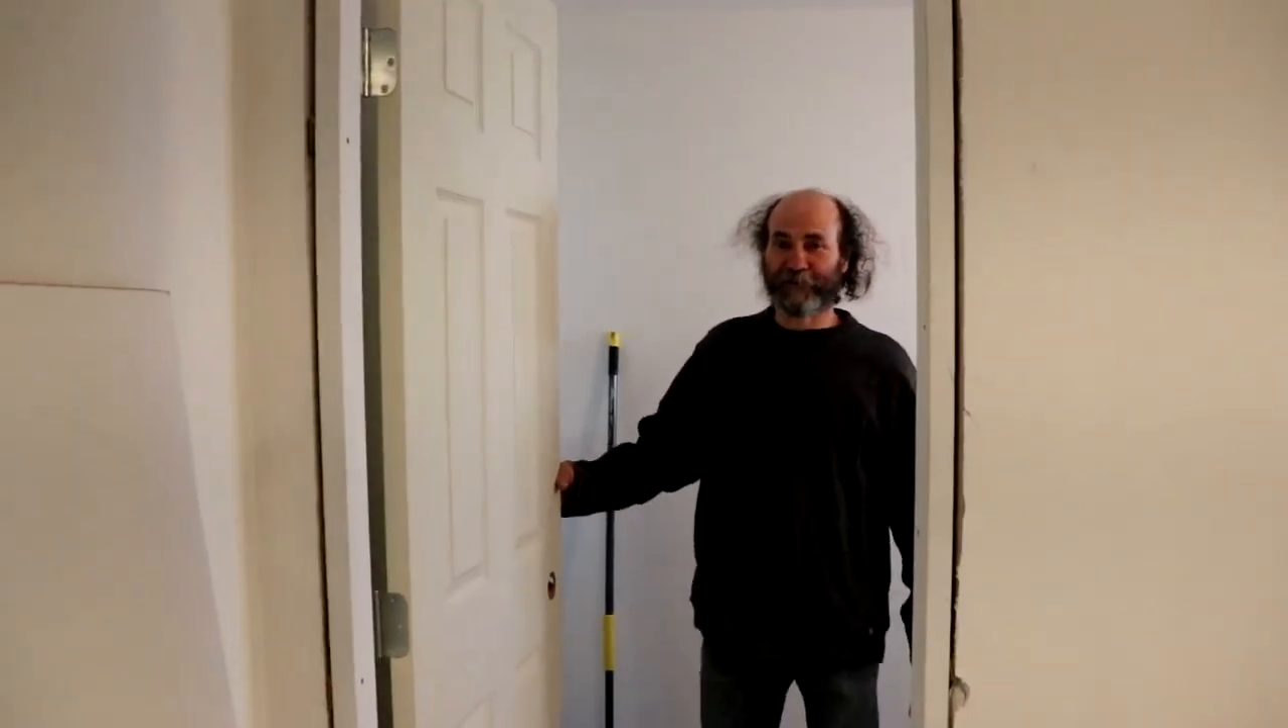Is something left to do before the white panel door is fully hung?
No.